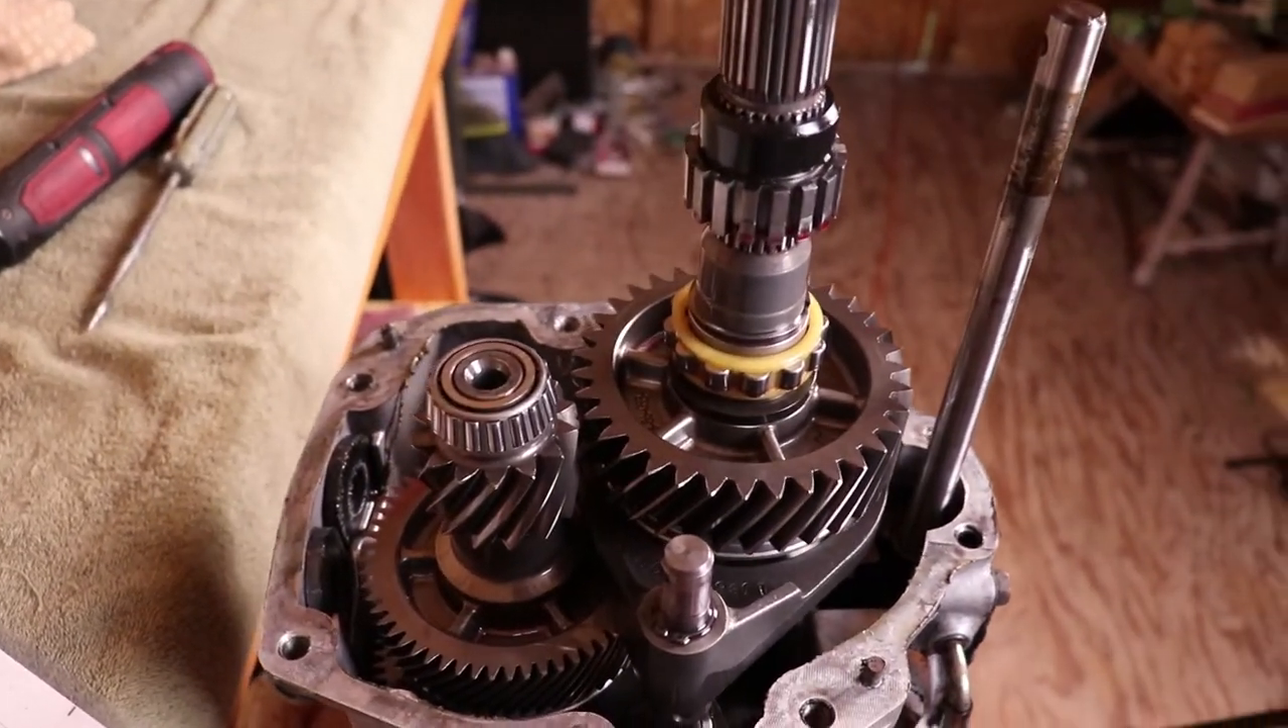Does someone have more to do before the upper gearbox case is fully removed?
No.